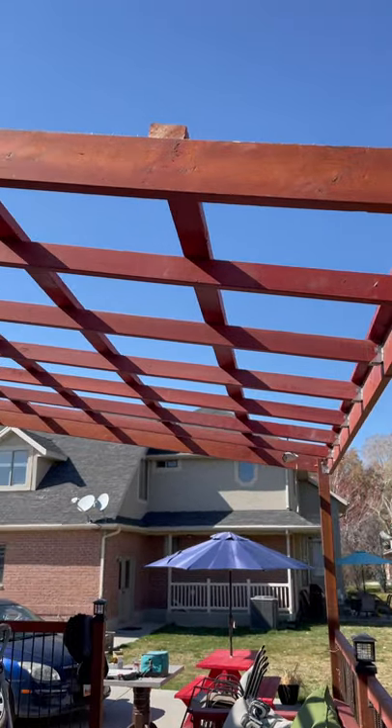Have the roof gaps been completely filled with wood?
No.